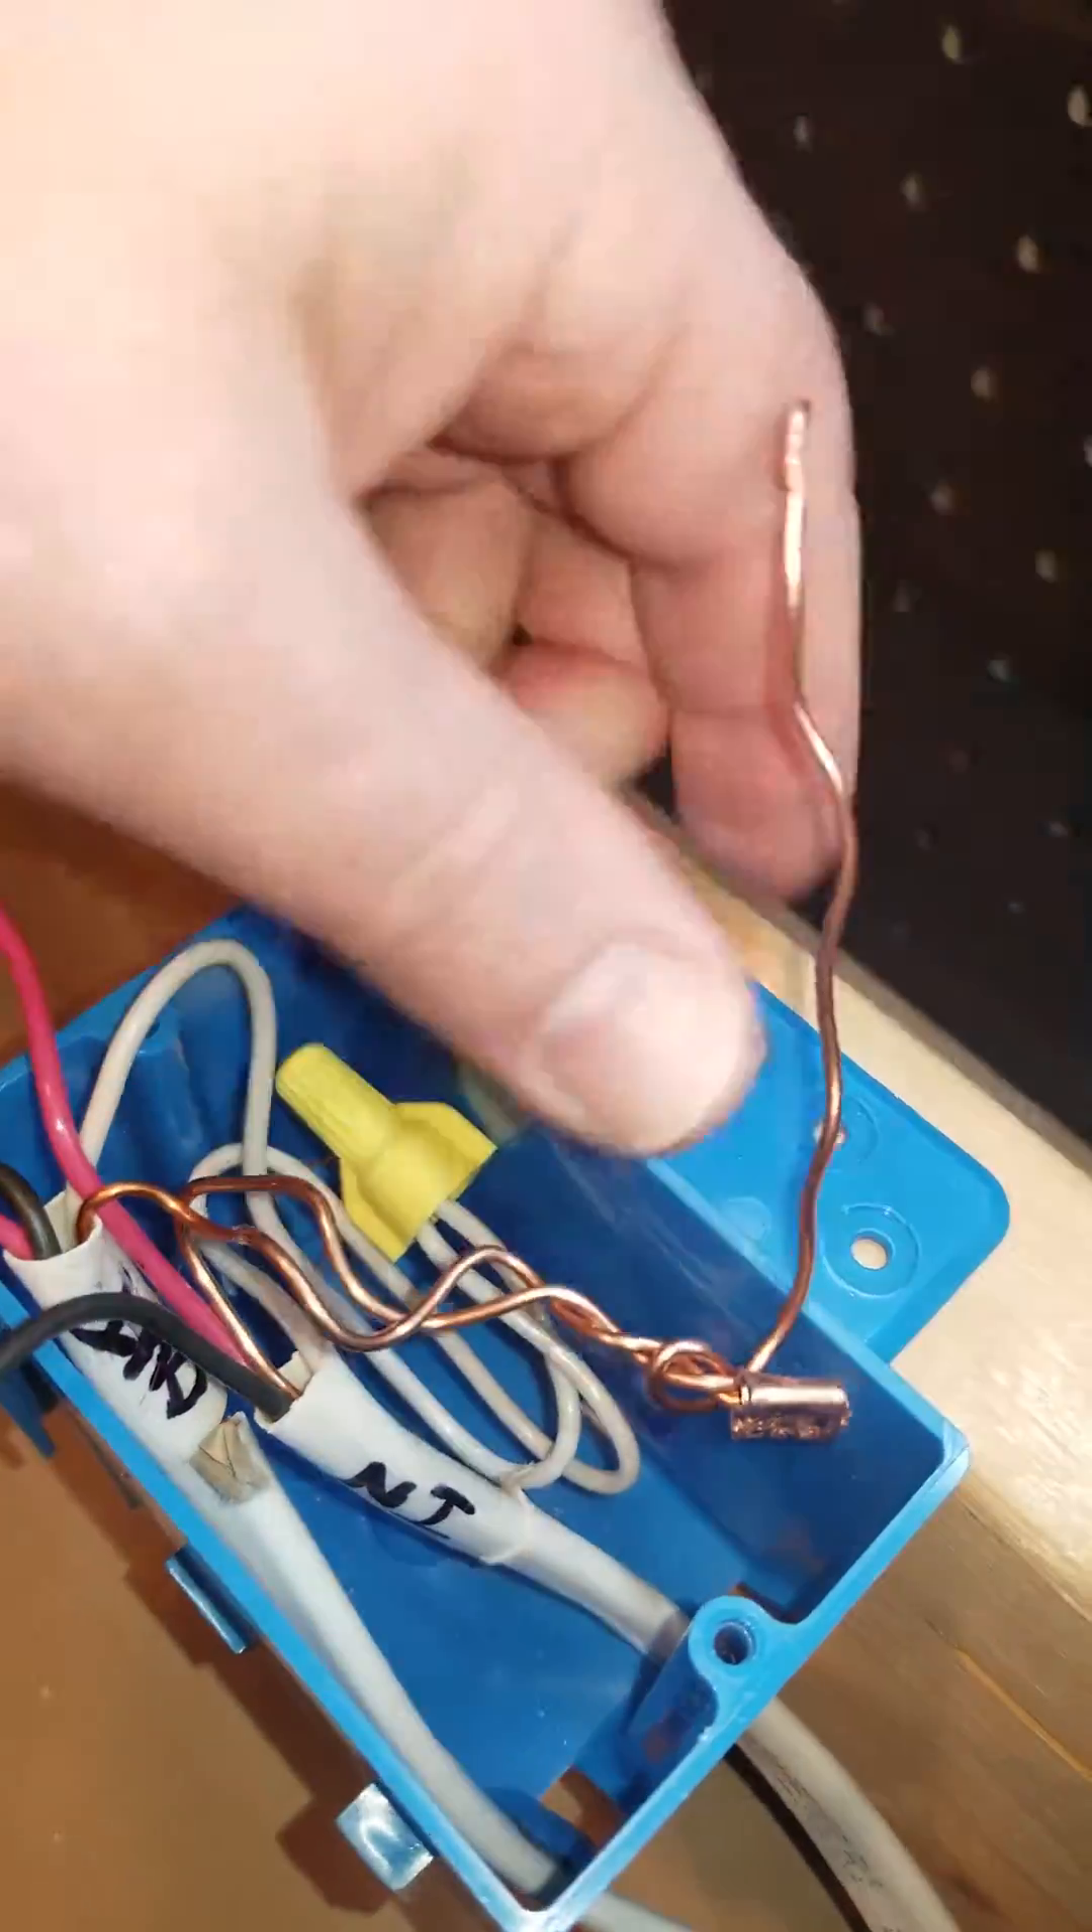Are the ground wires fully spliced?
Yes.